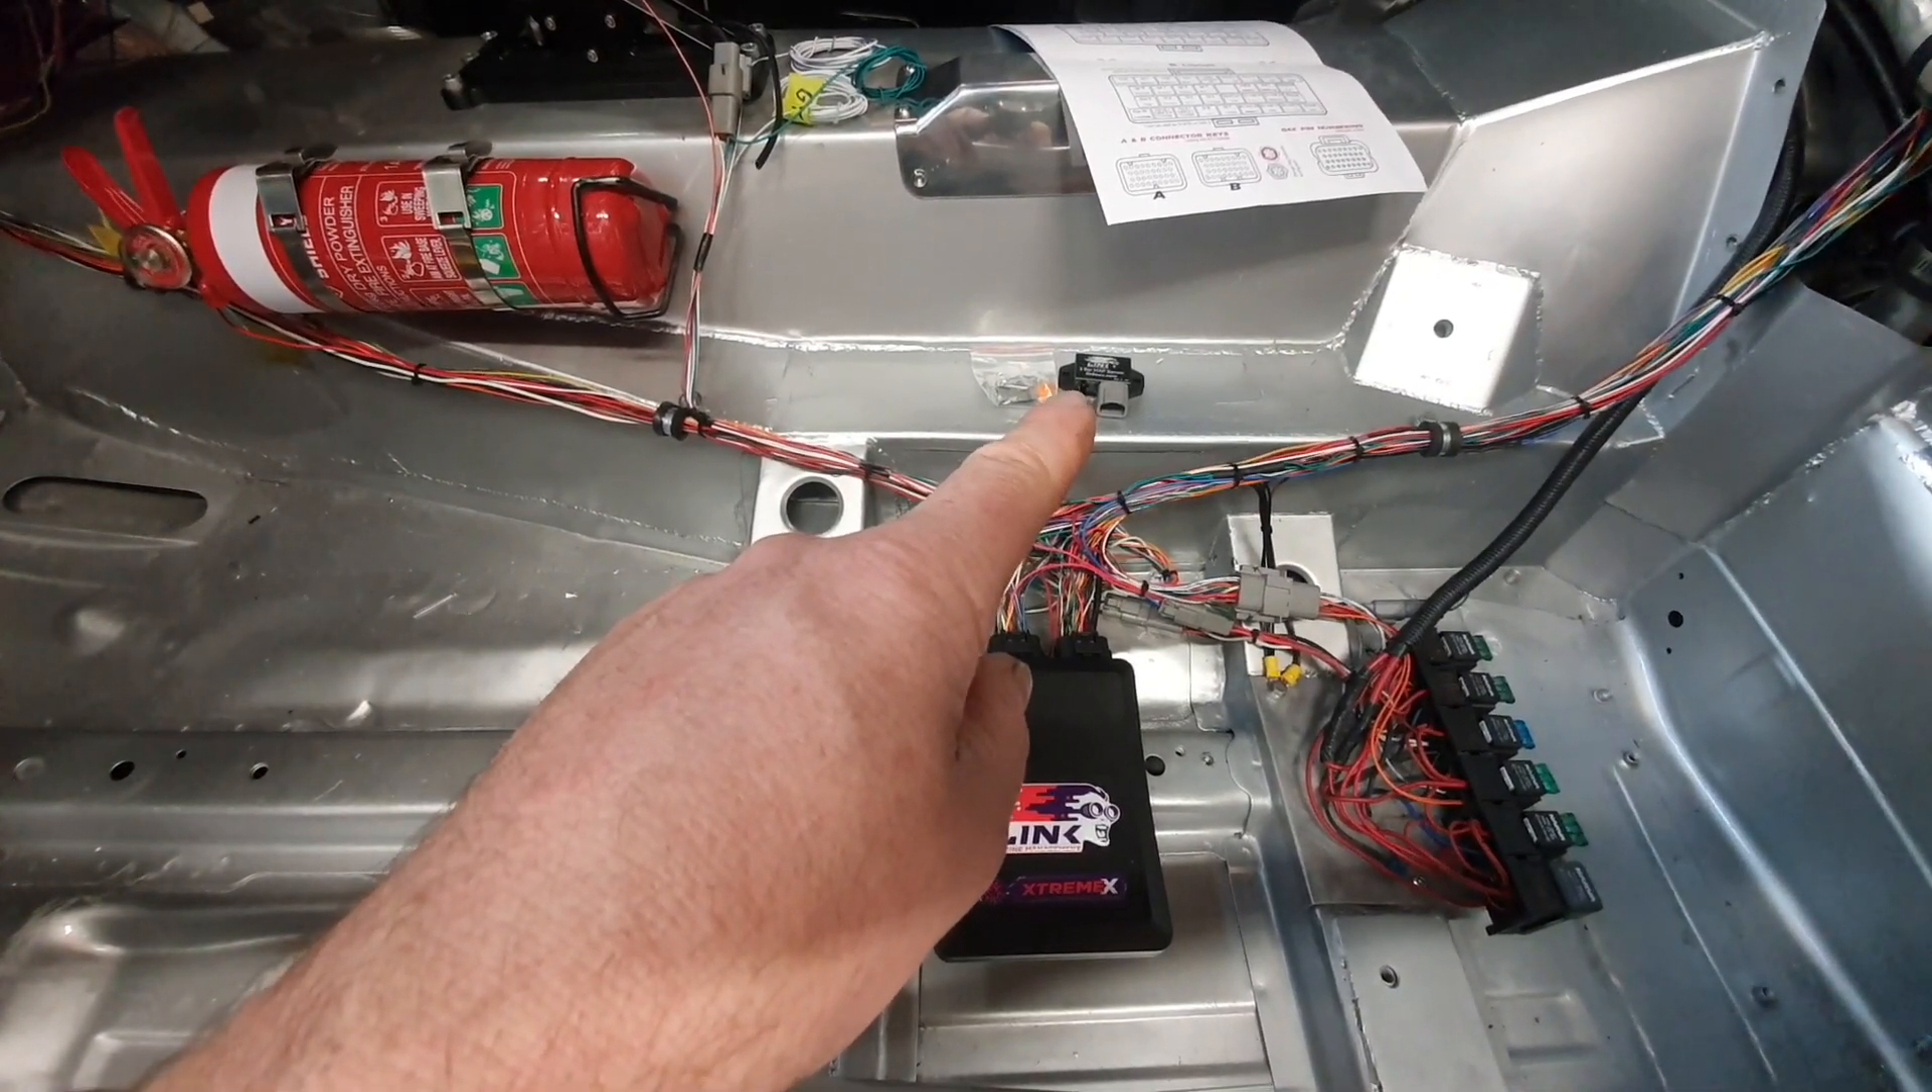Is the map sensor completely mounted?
No.